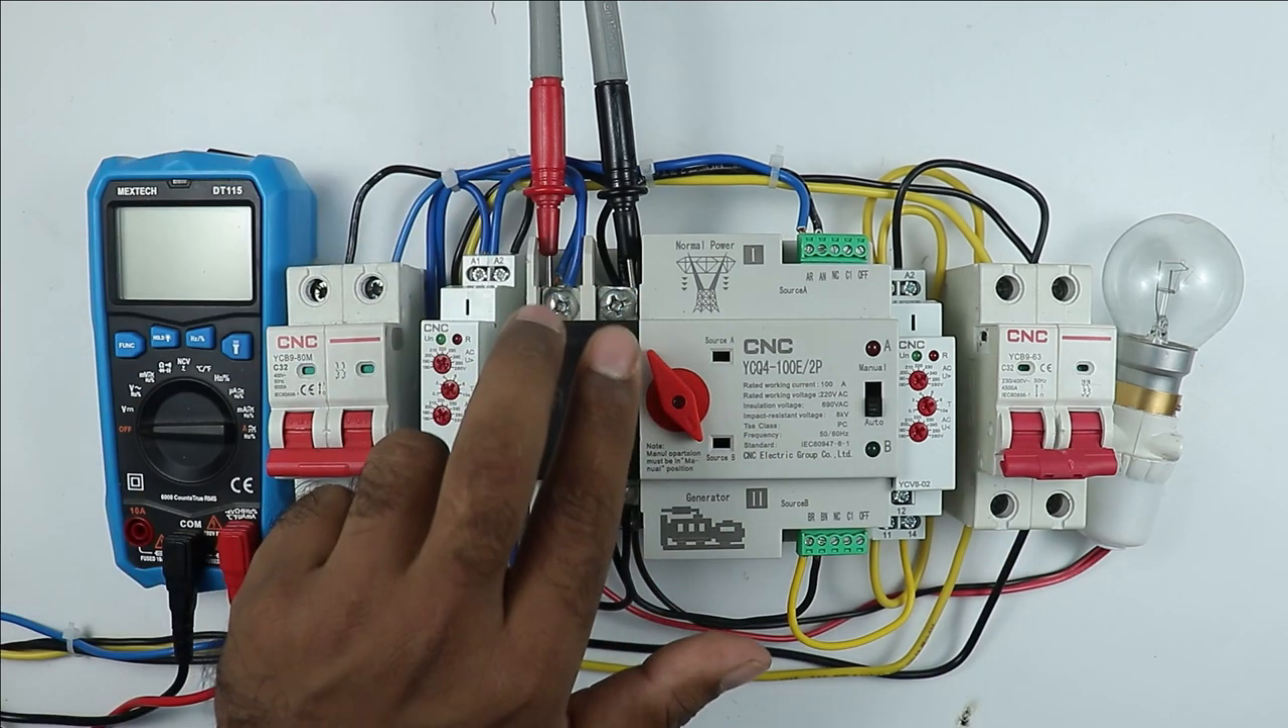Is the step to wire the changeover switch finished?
Yes.